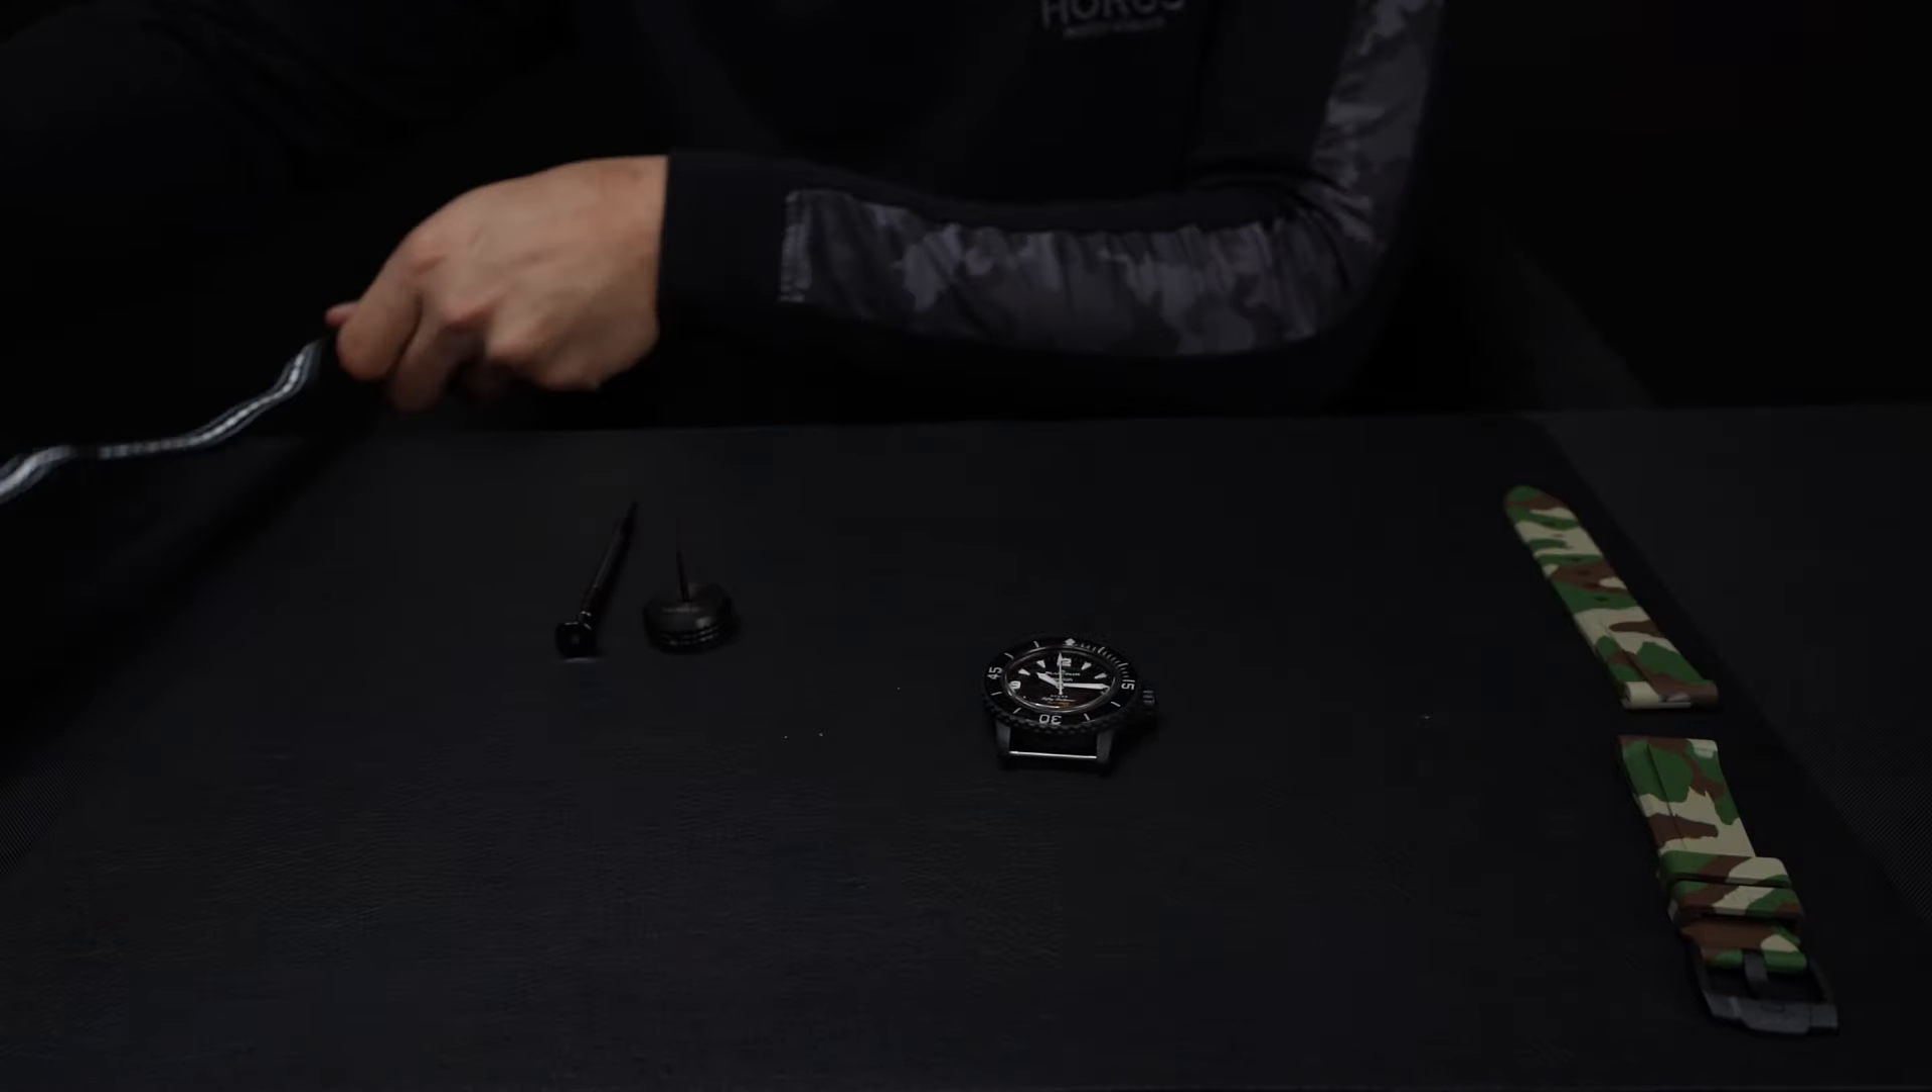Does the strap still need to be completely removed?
No.